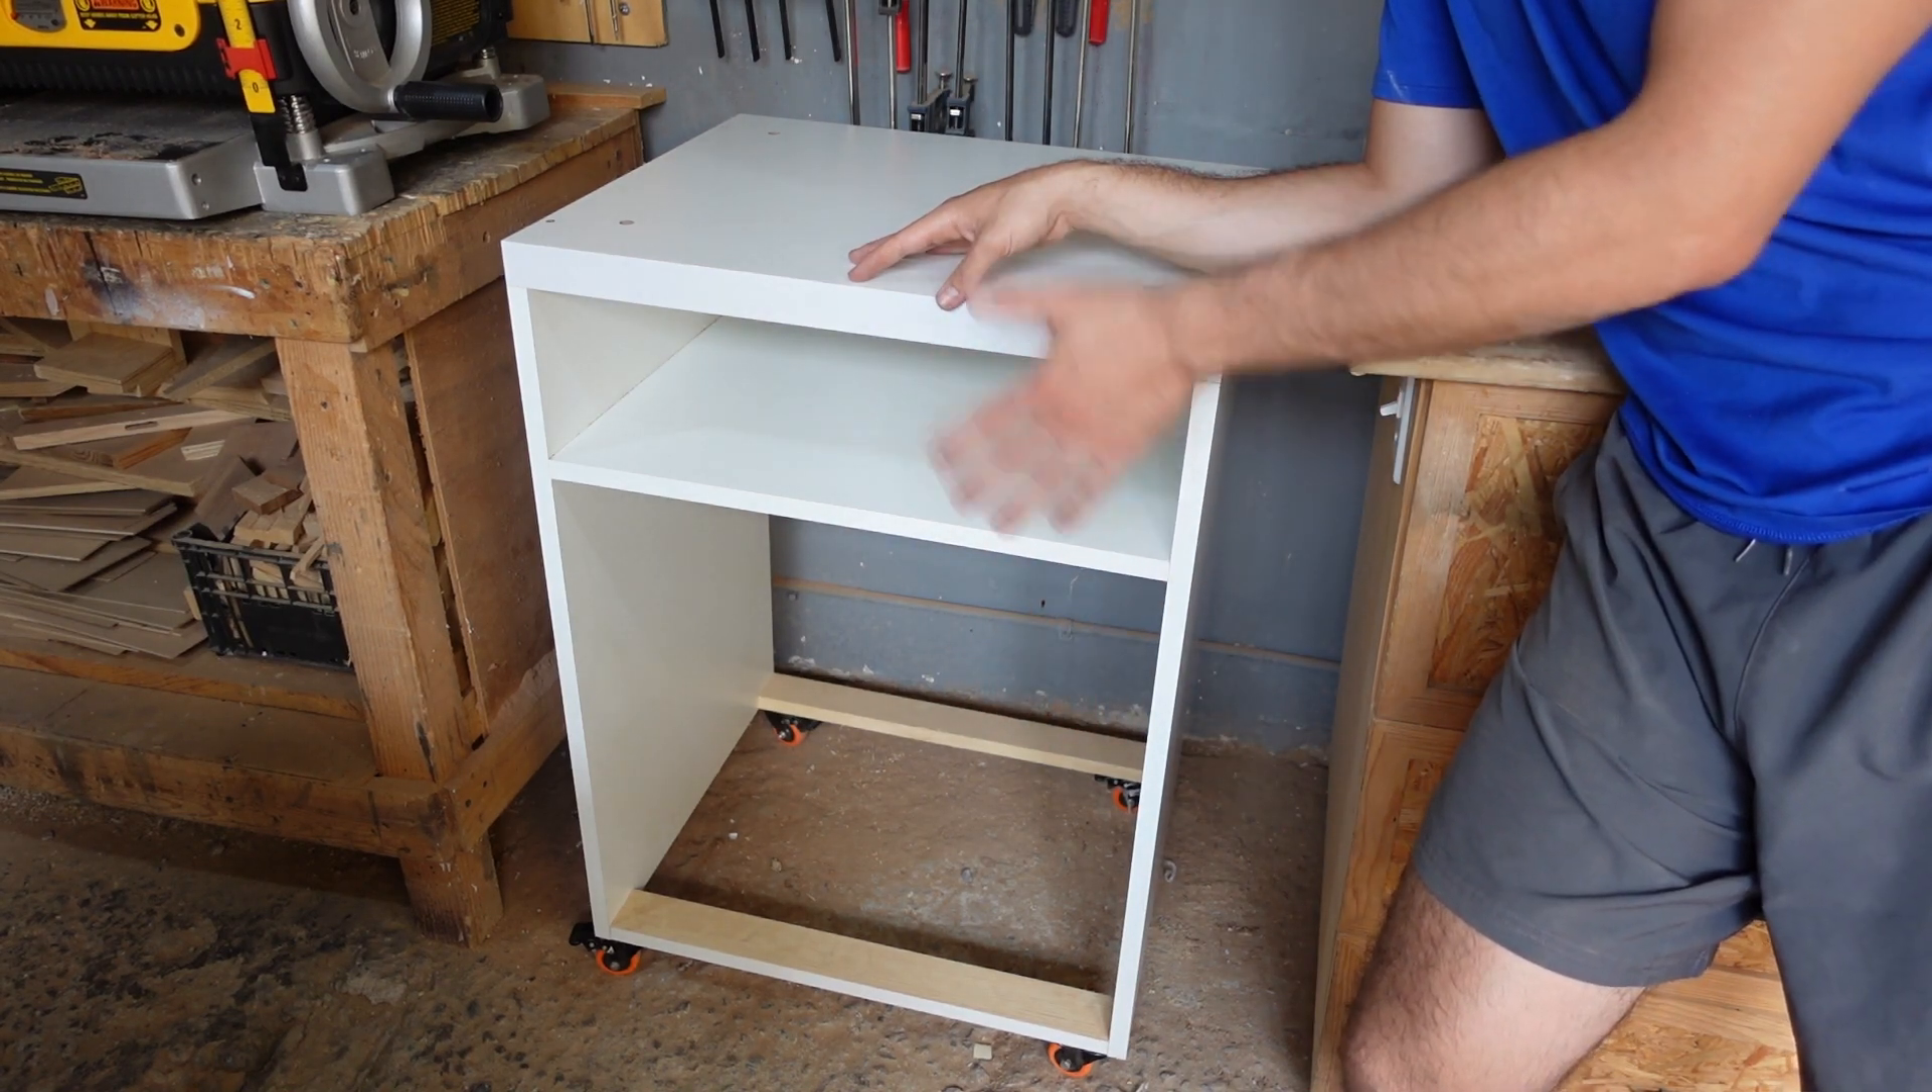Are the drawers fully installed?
No.